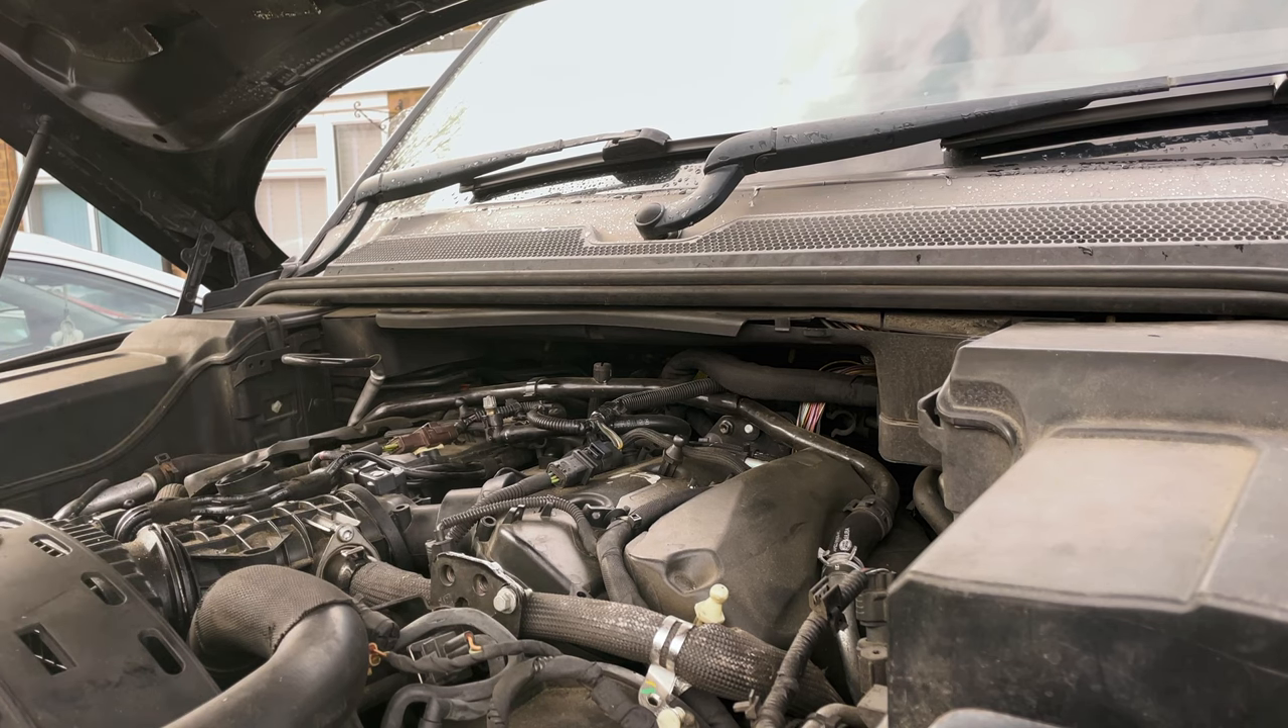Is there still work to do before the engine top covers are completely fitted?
Yes.